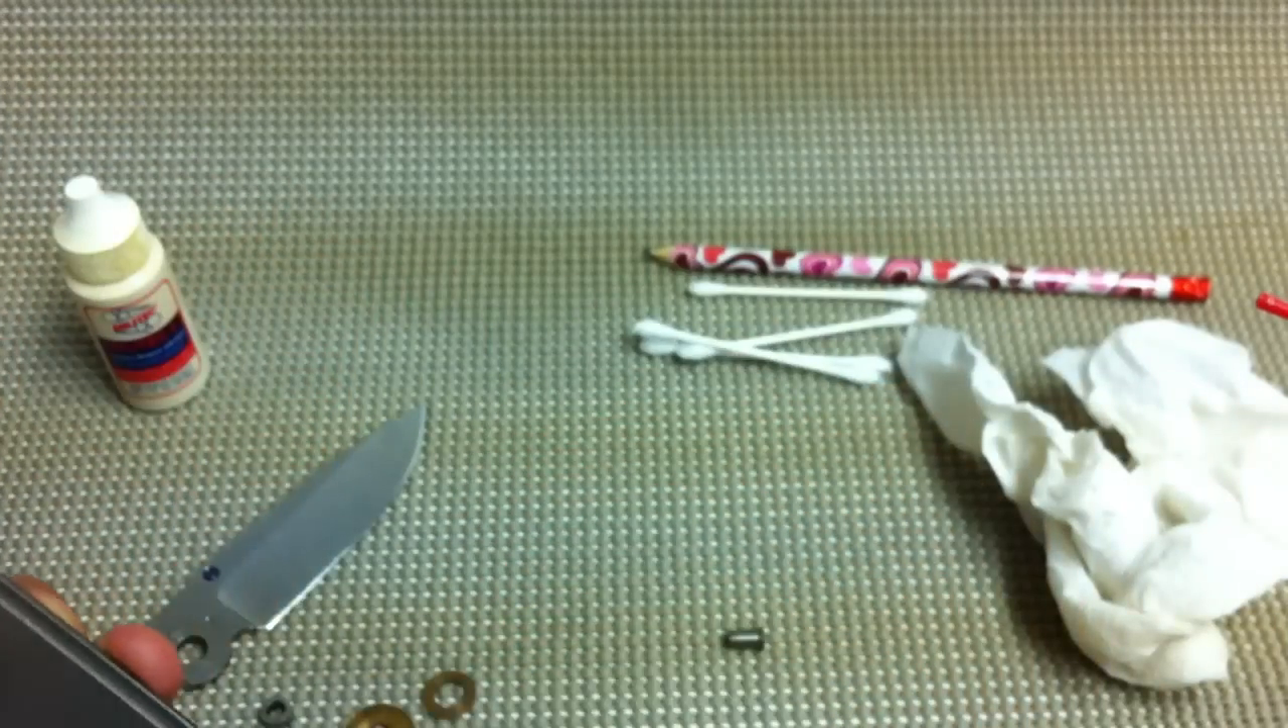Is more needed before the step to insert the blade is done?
Yes.